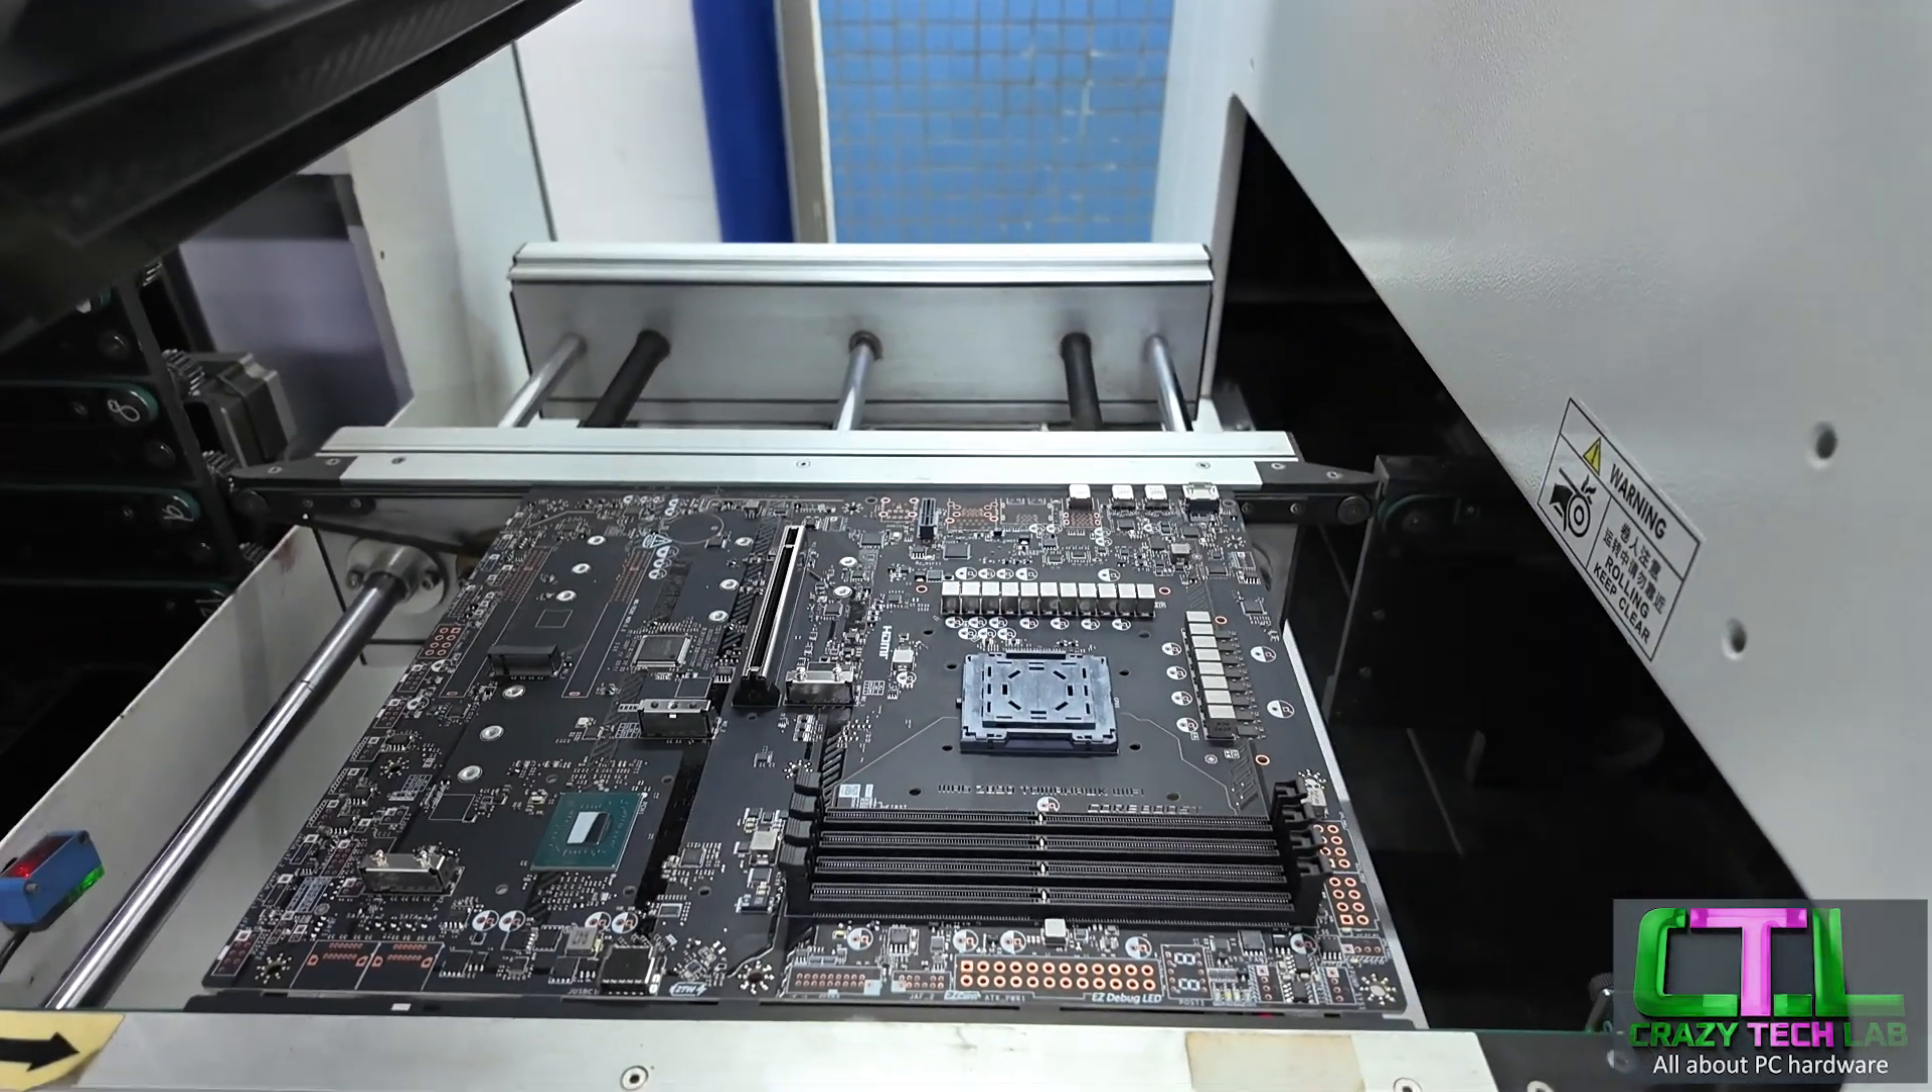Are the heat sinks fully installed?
No.